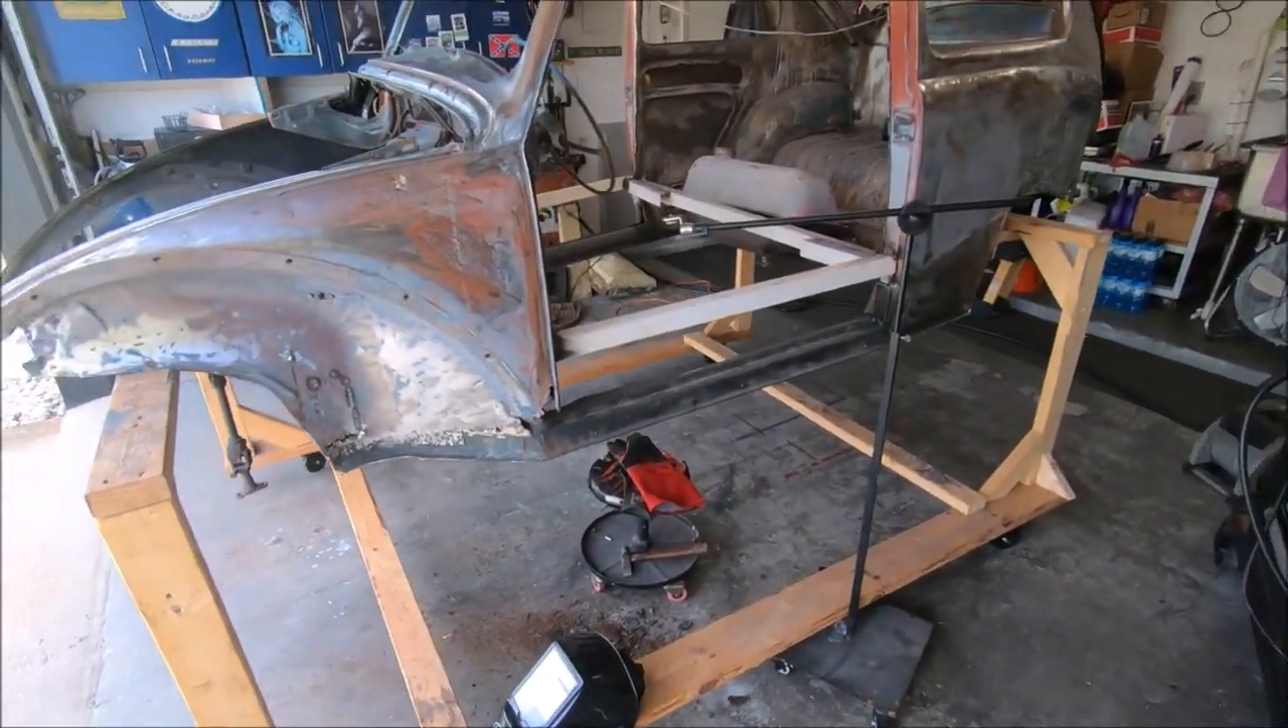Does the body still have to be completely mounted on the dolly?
No.